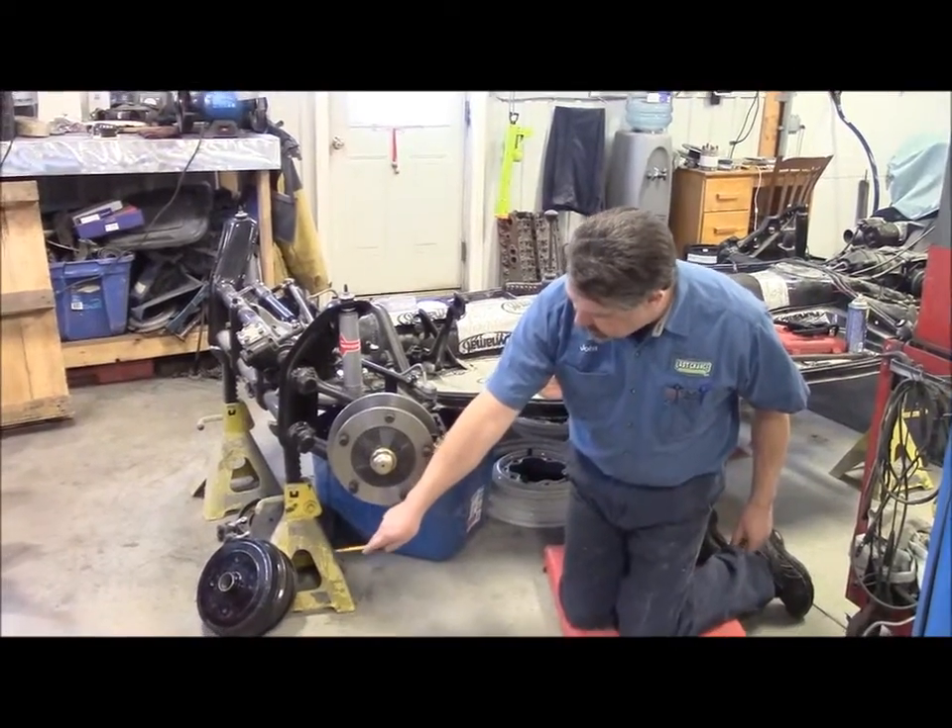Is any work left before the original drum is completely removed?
No.